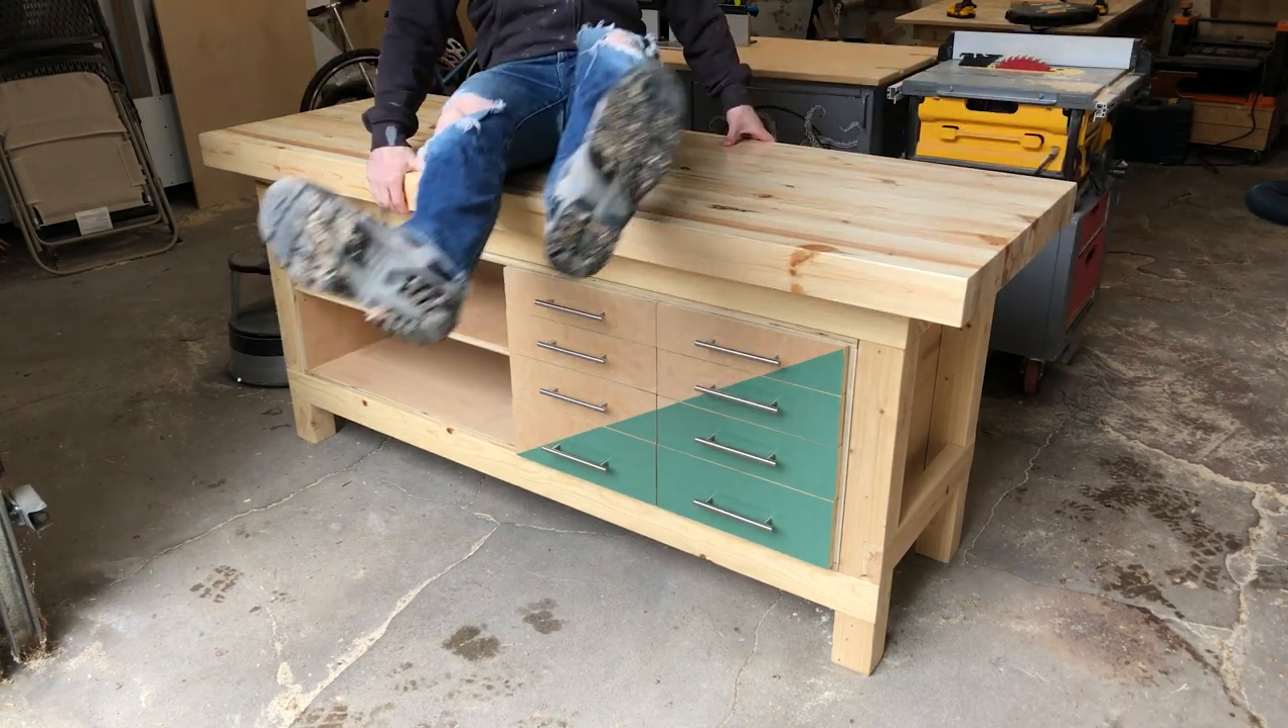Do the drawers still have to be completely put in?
No.